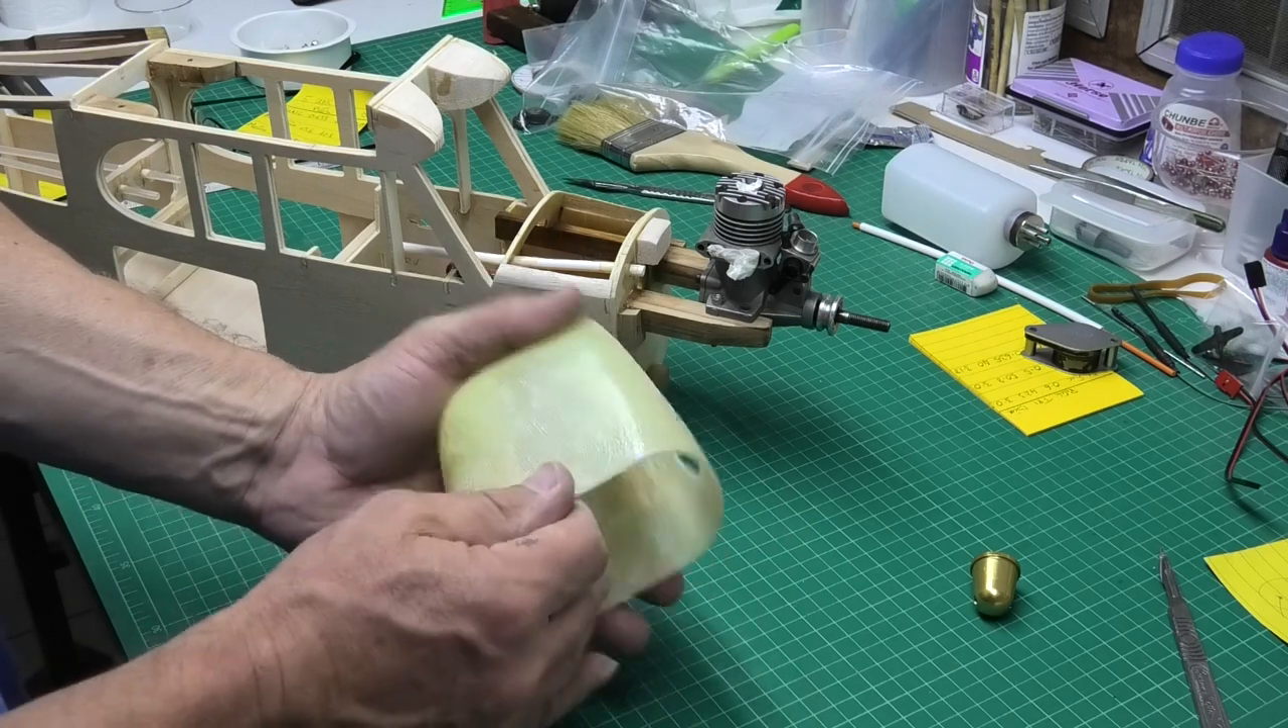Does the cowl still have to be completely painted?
Yes.